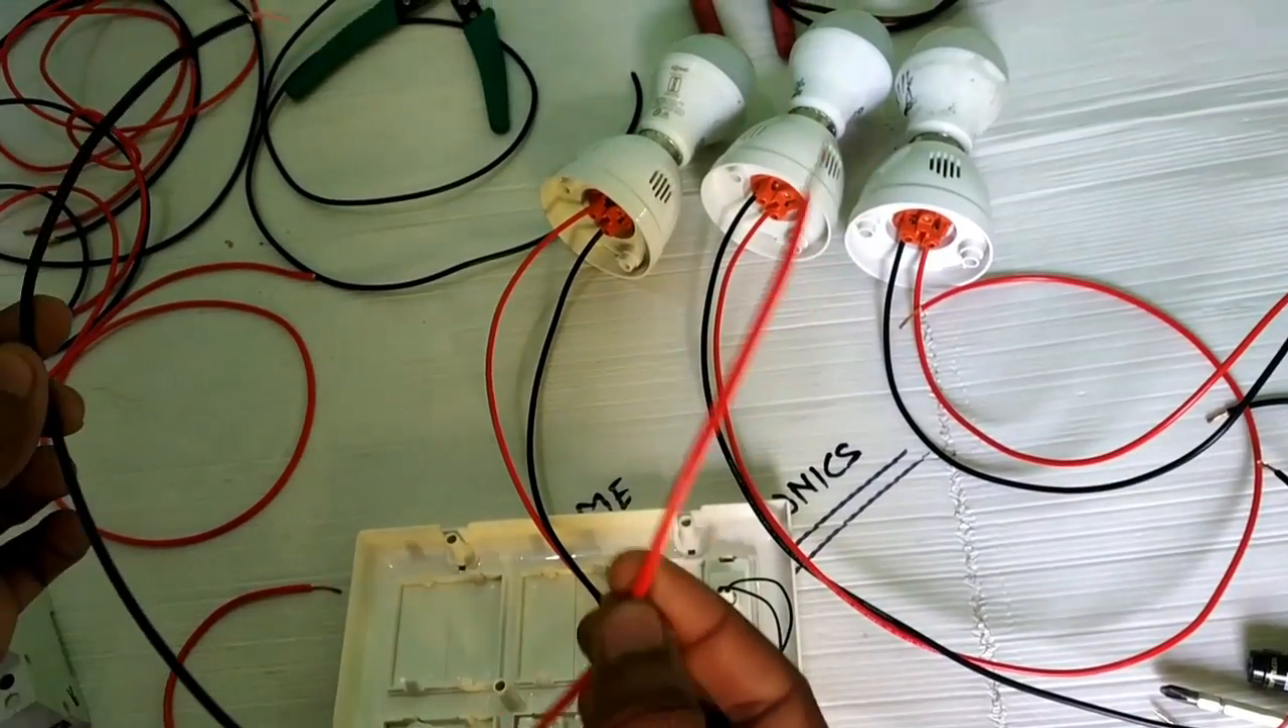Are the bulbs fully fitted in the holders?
Yes.